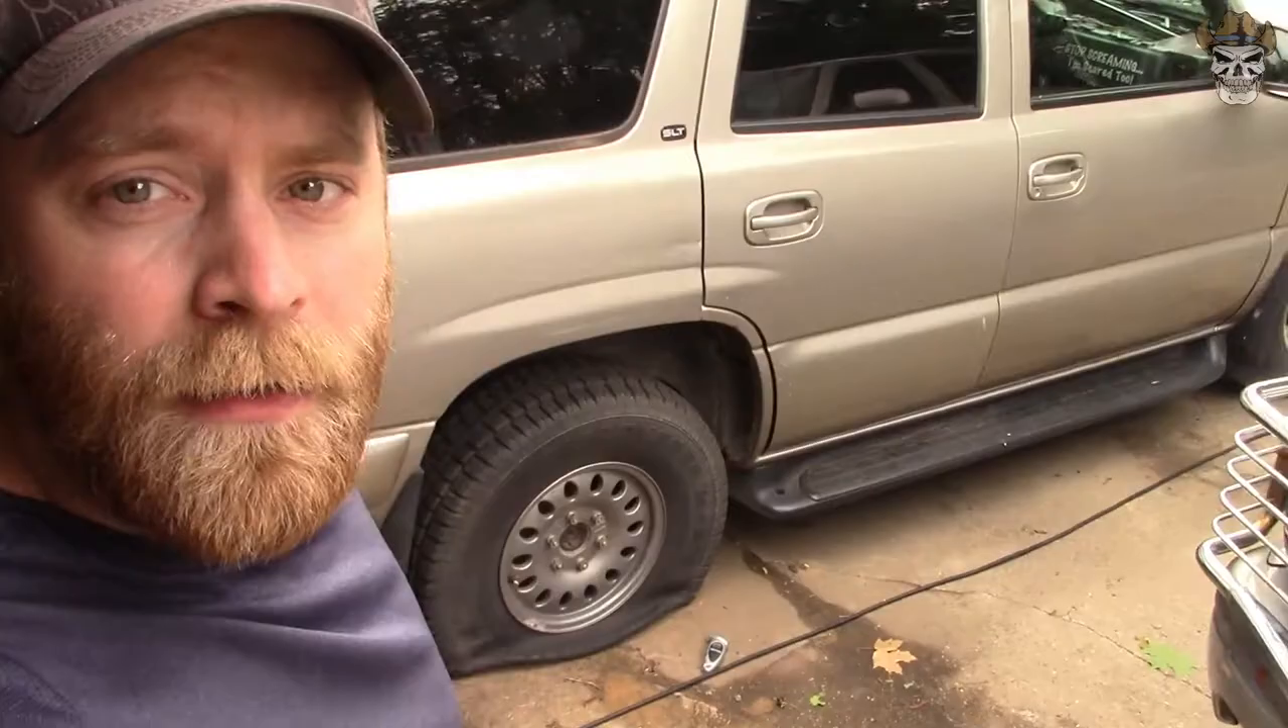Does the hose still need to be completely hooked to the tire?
Yes.